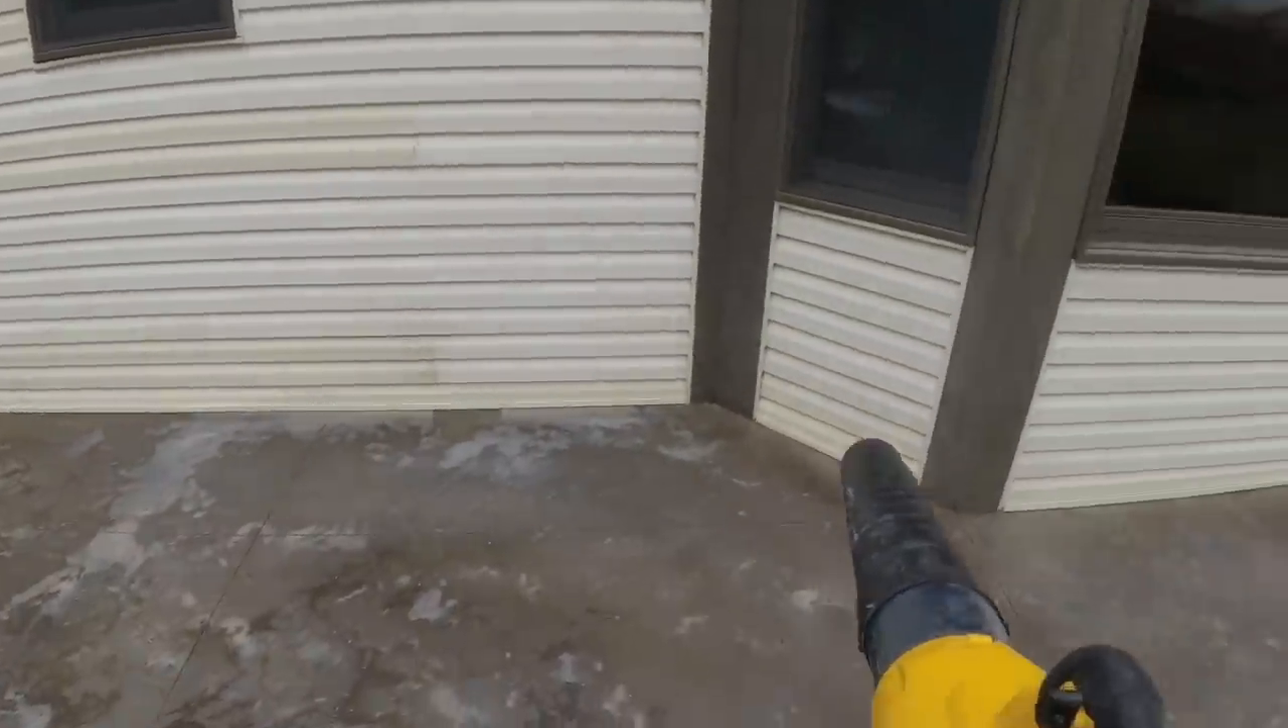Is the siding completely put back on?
Yes.